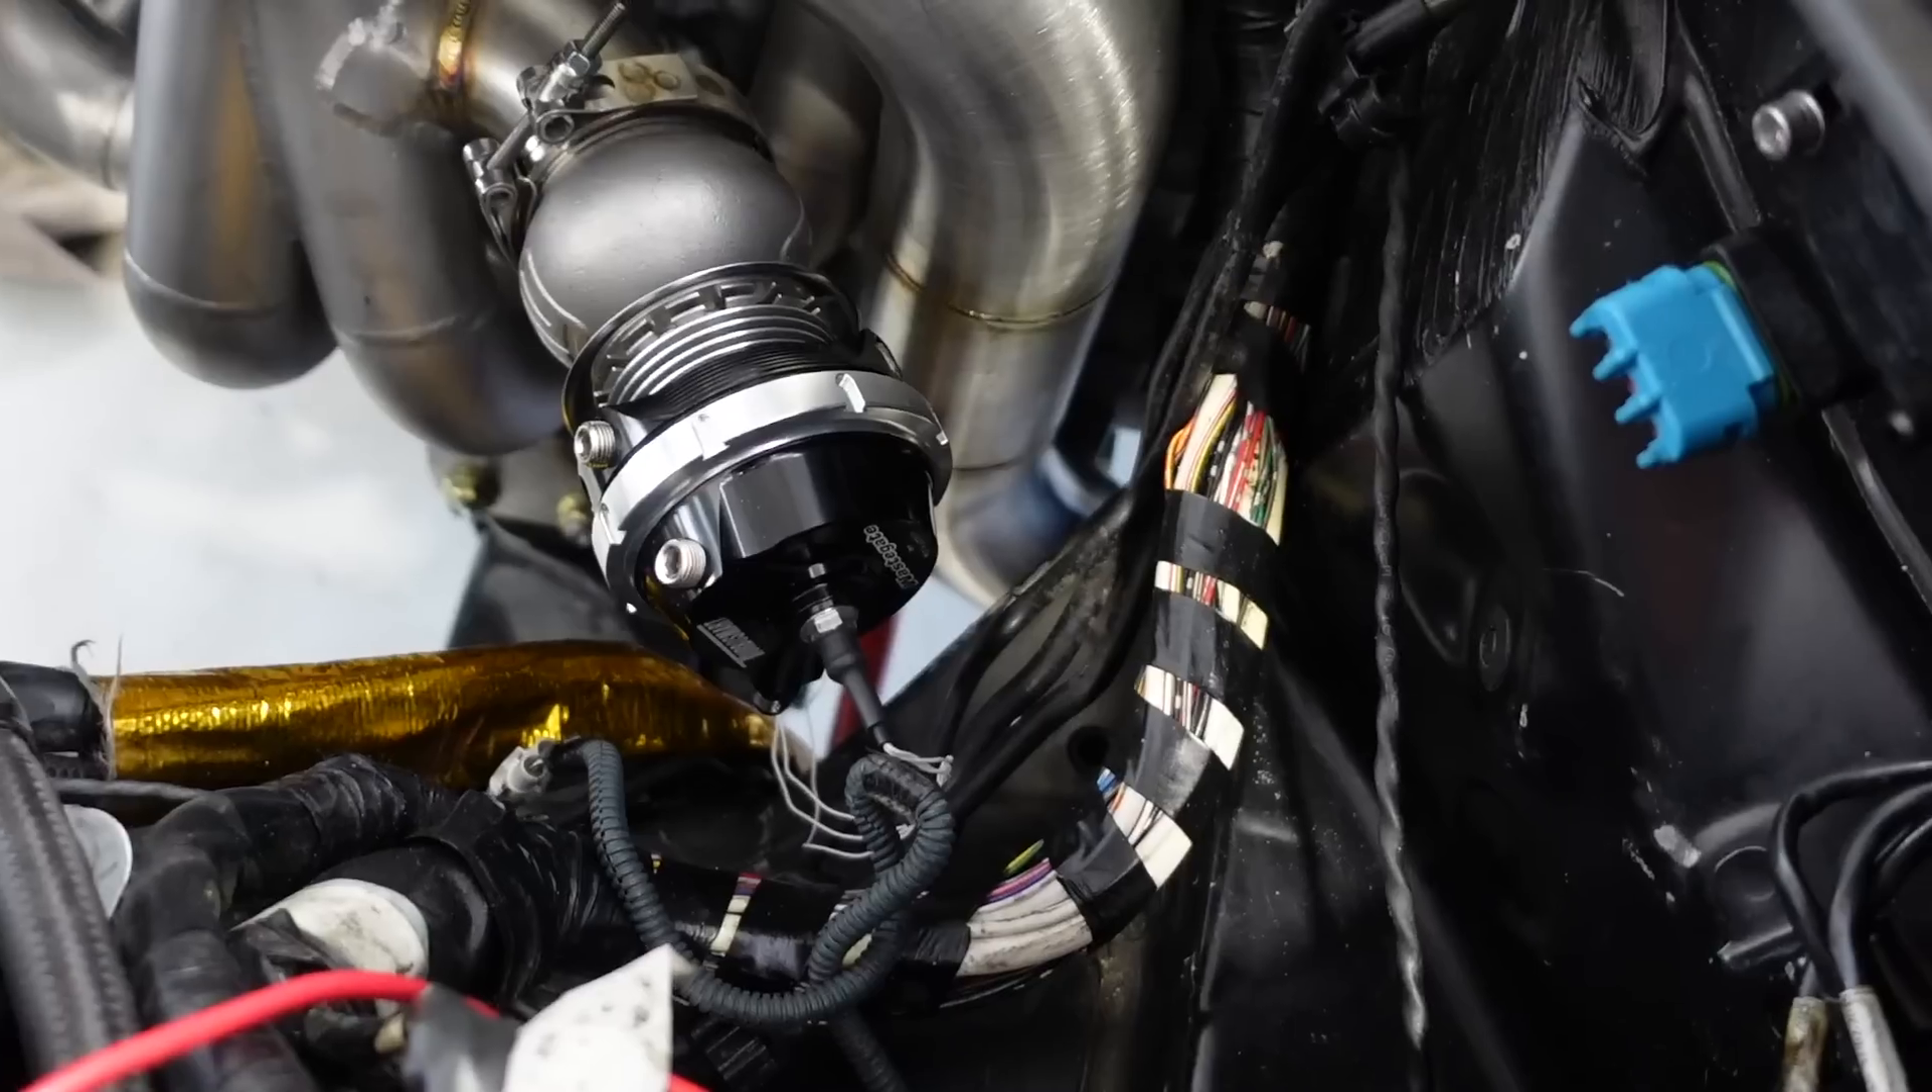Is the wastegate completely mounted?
Yes.